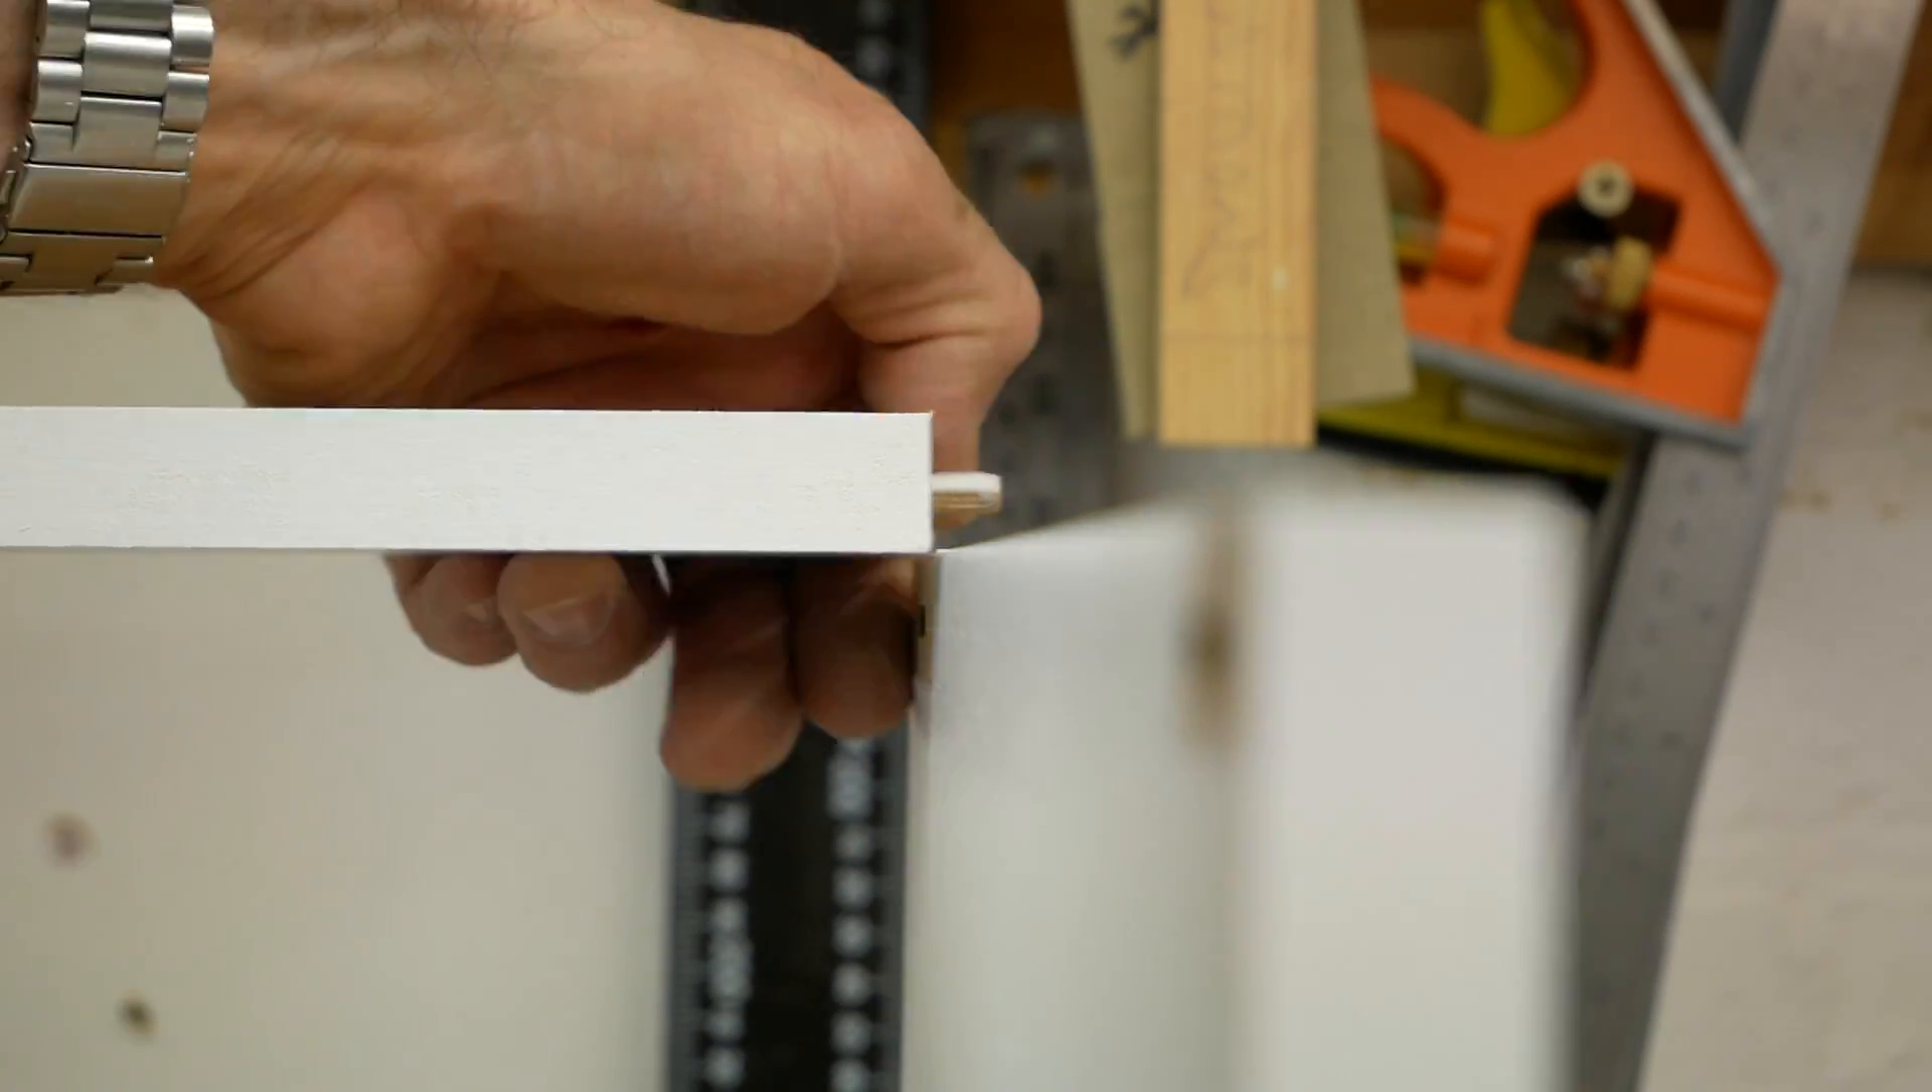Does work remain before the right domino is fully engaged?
Yes.